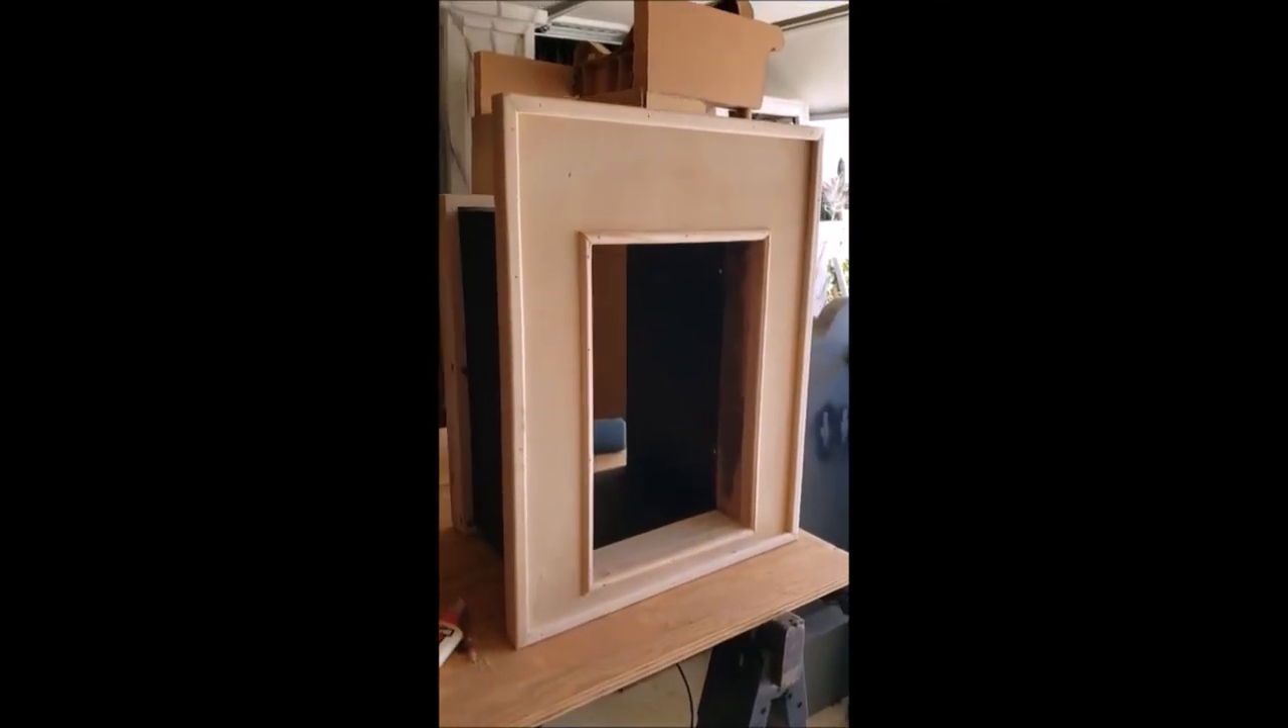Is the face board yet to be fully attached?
No.